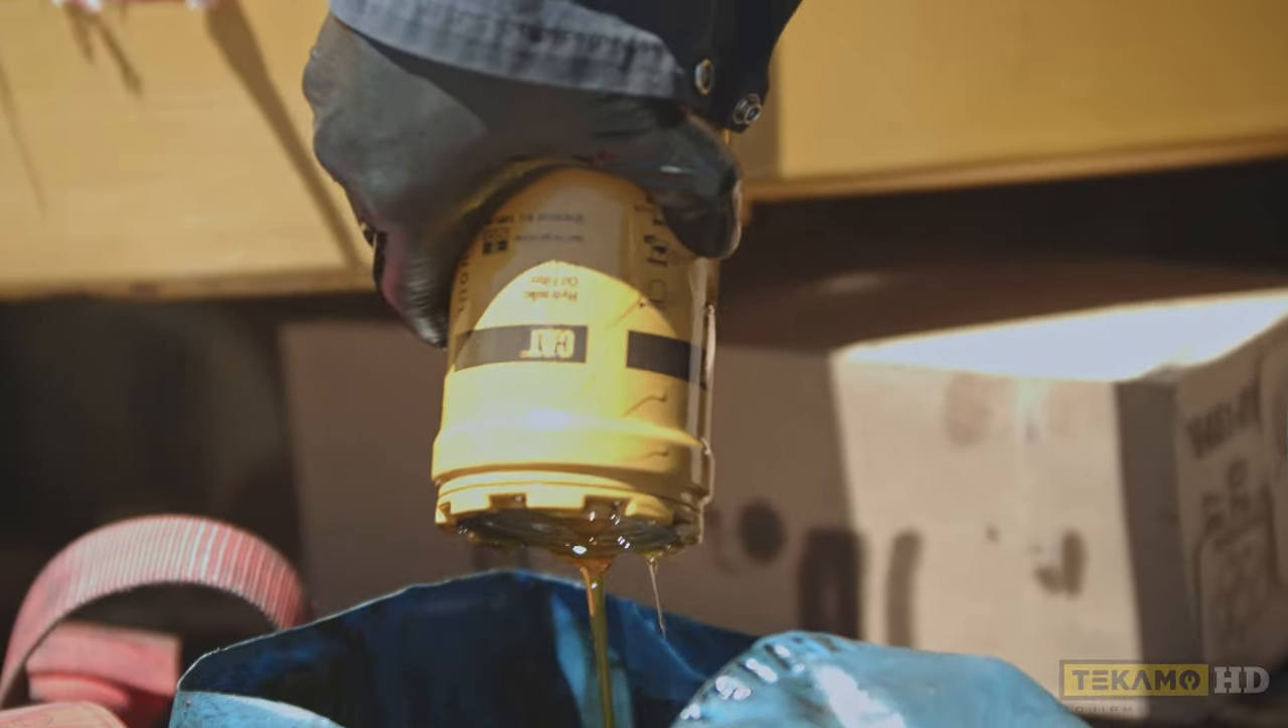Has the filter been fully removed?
Yes.